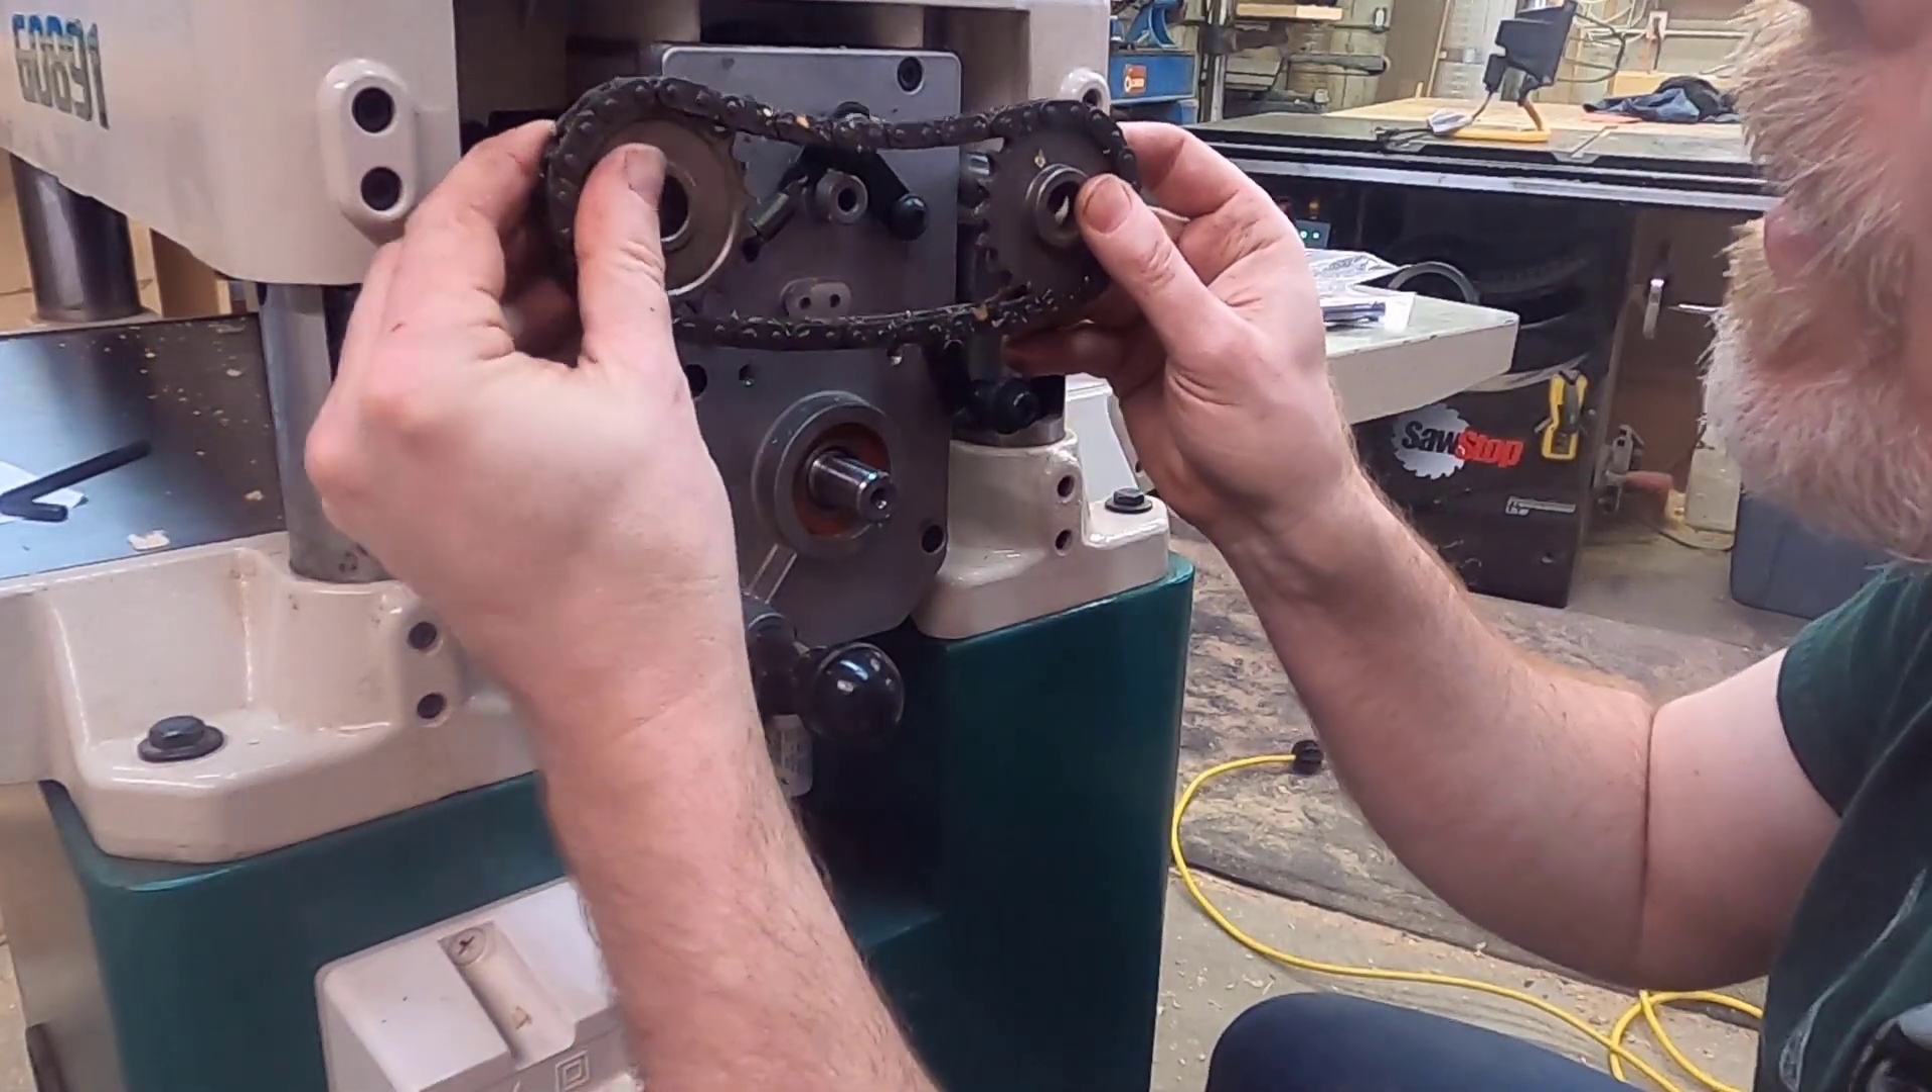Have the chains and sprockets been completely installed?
No.